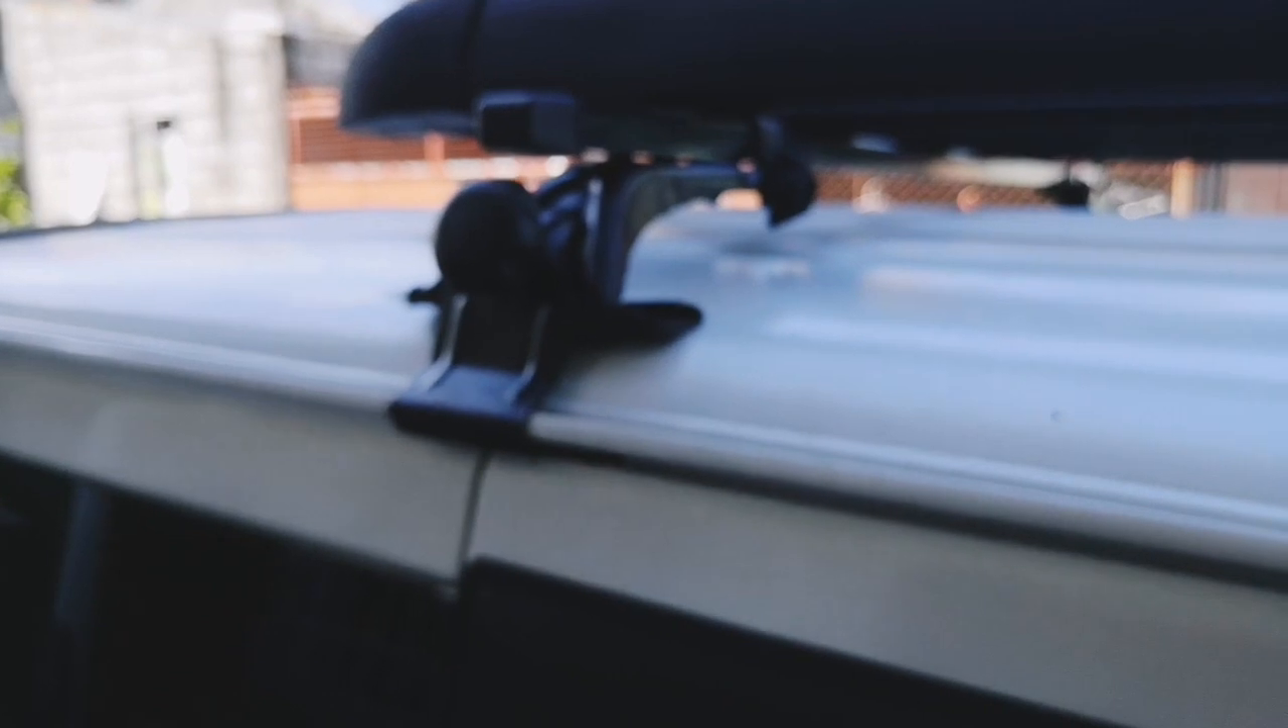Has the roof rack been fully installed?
Yes.